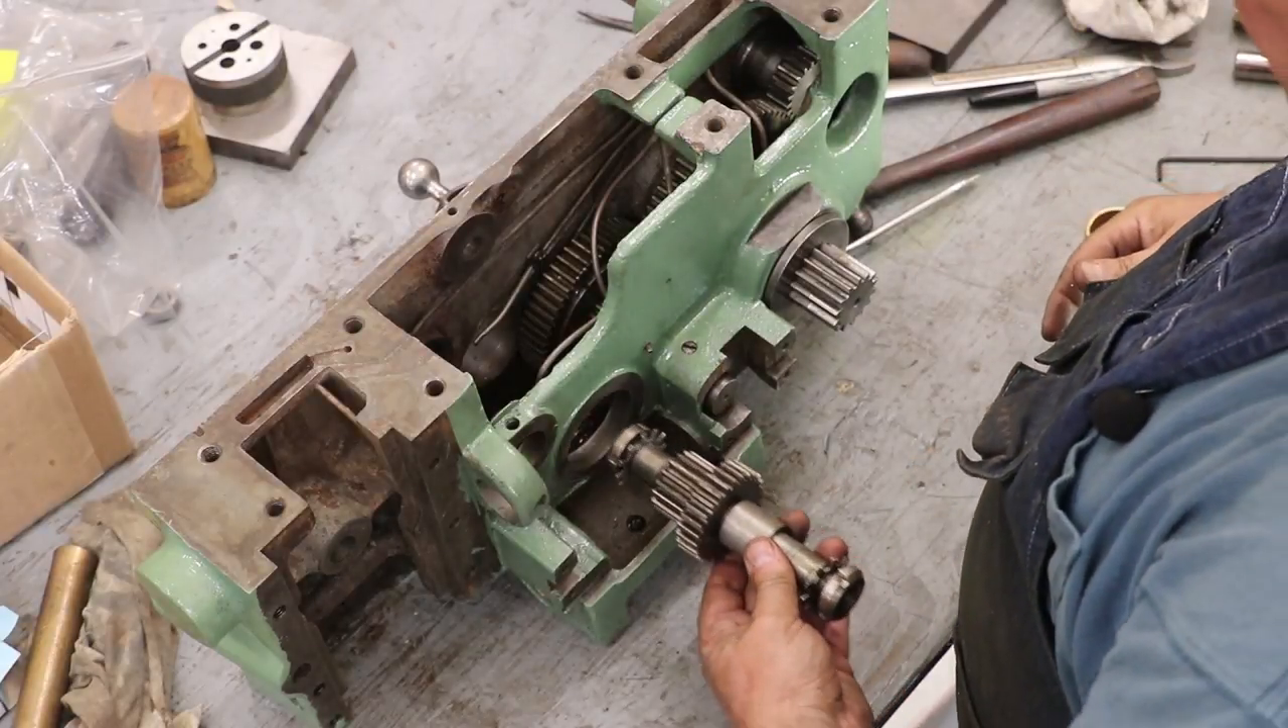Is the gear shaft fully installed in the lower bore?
No.